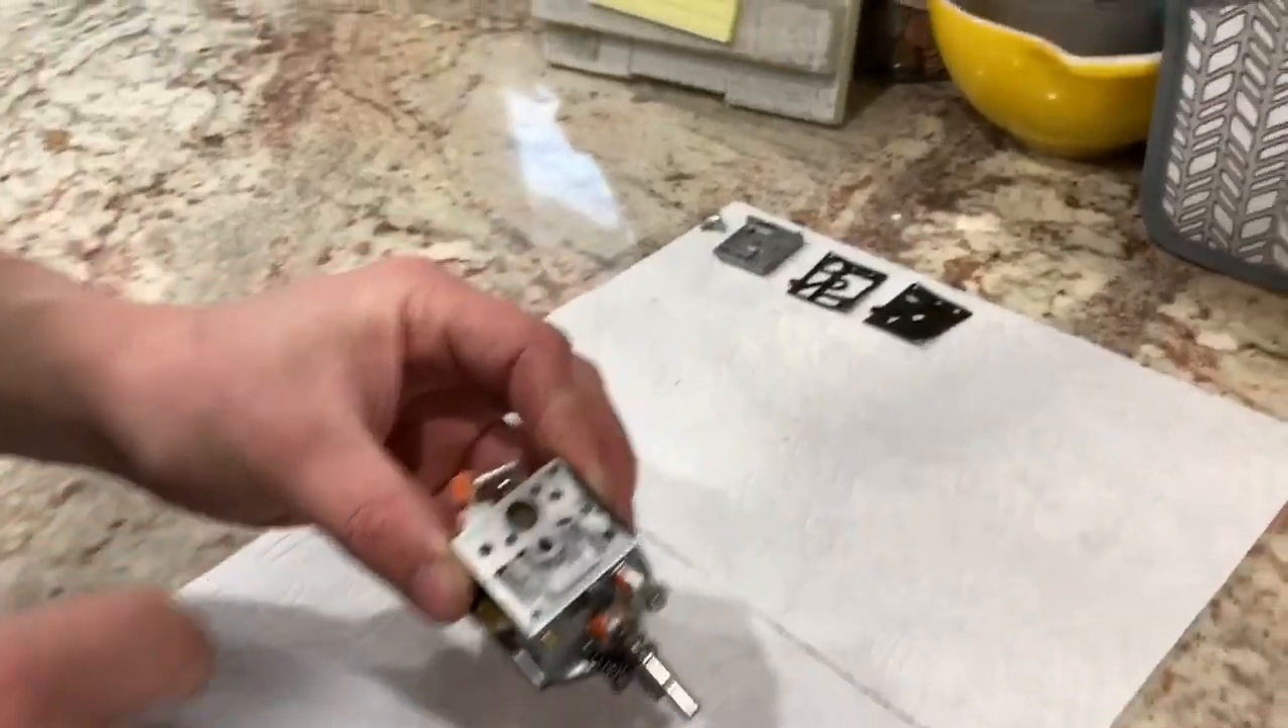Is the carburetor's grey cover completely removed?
Yes.